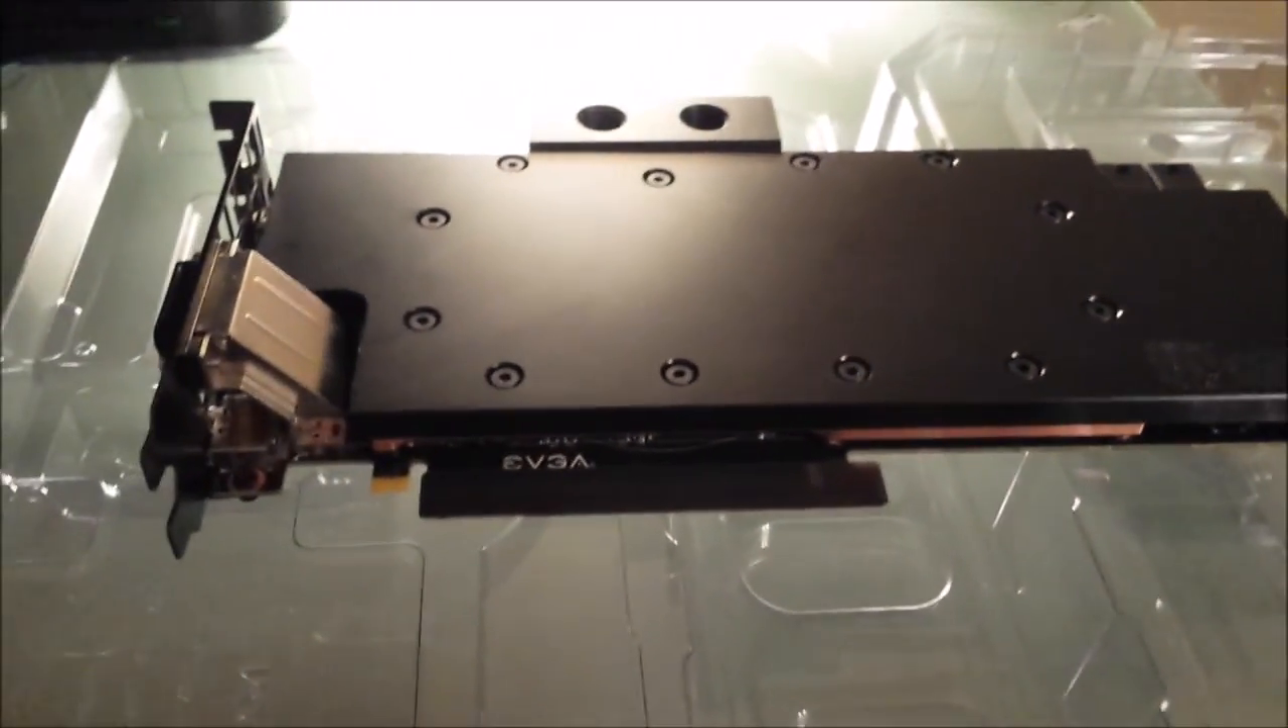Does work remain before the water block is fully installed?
No.